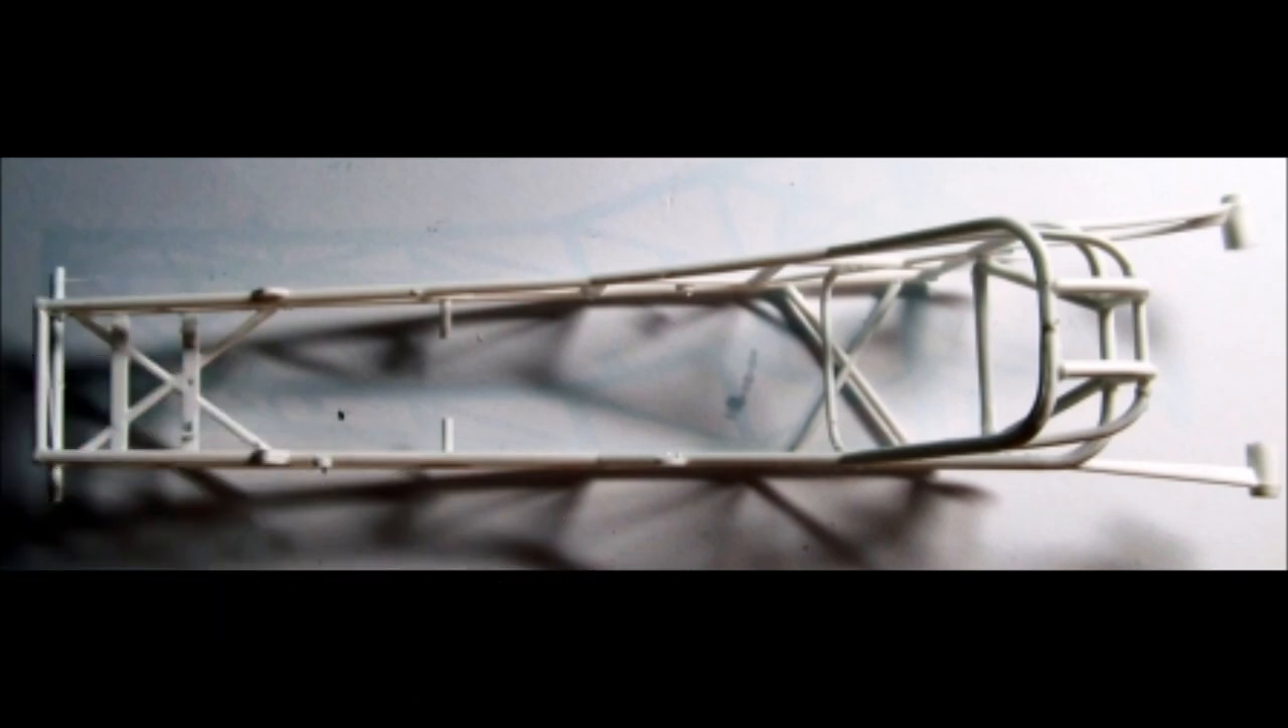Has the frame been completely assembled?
Yes.